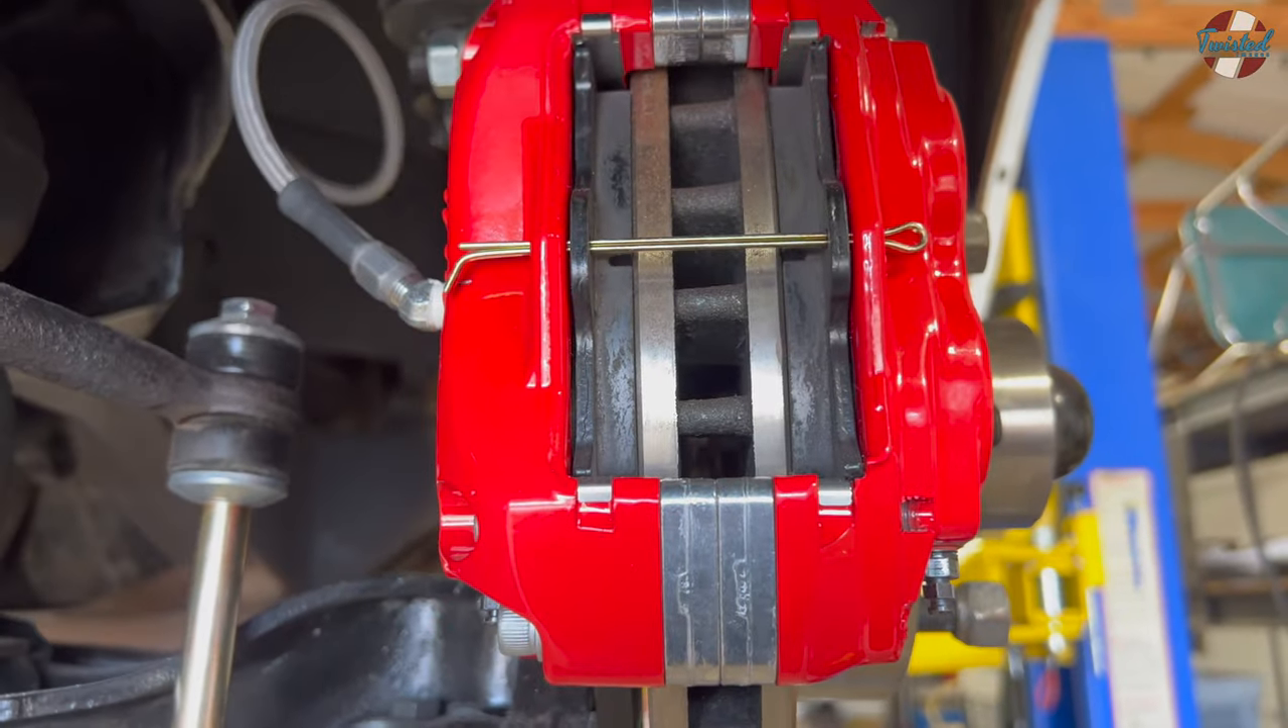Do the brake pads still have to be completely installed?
No.